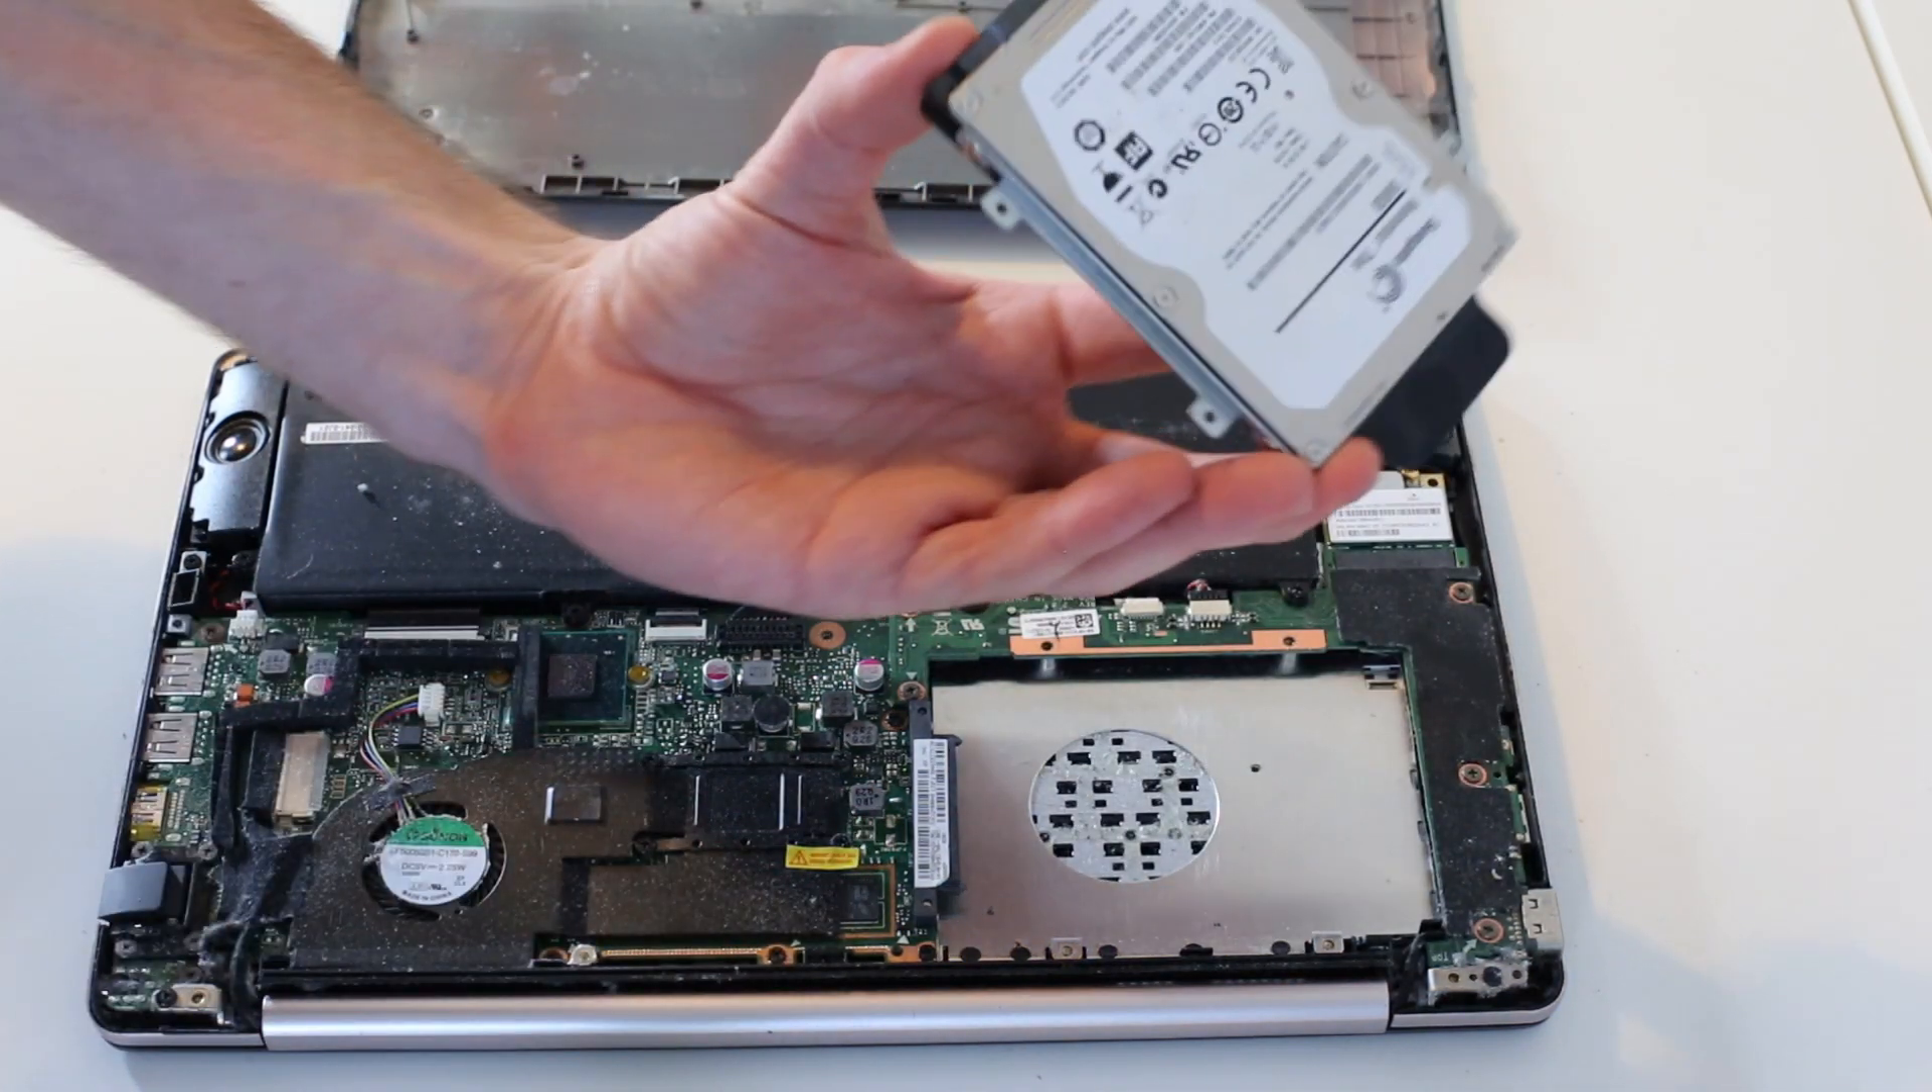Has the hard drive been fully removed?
Yes.